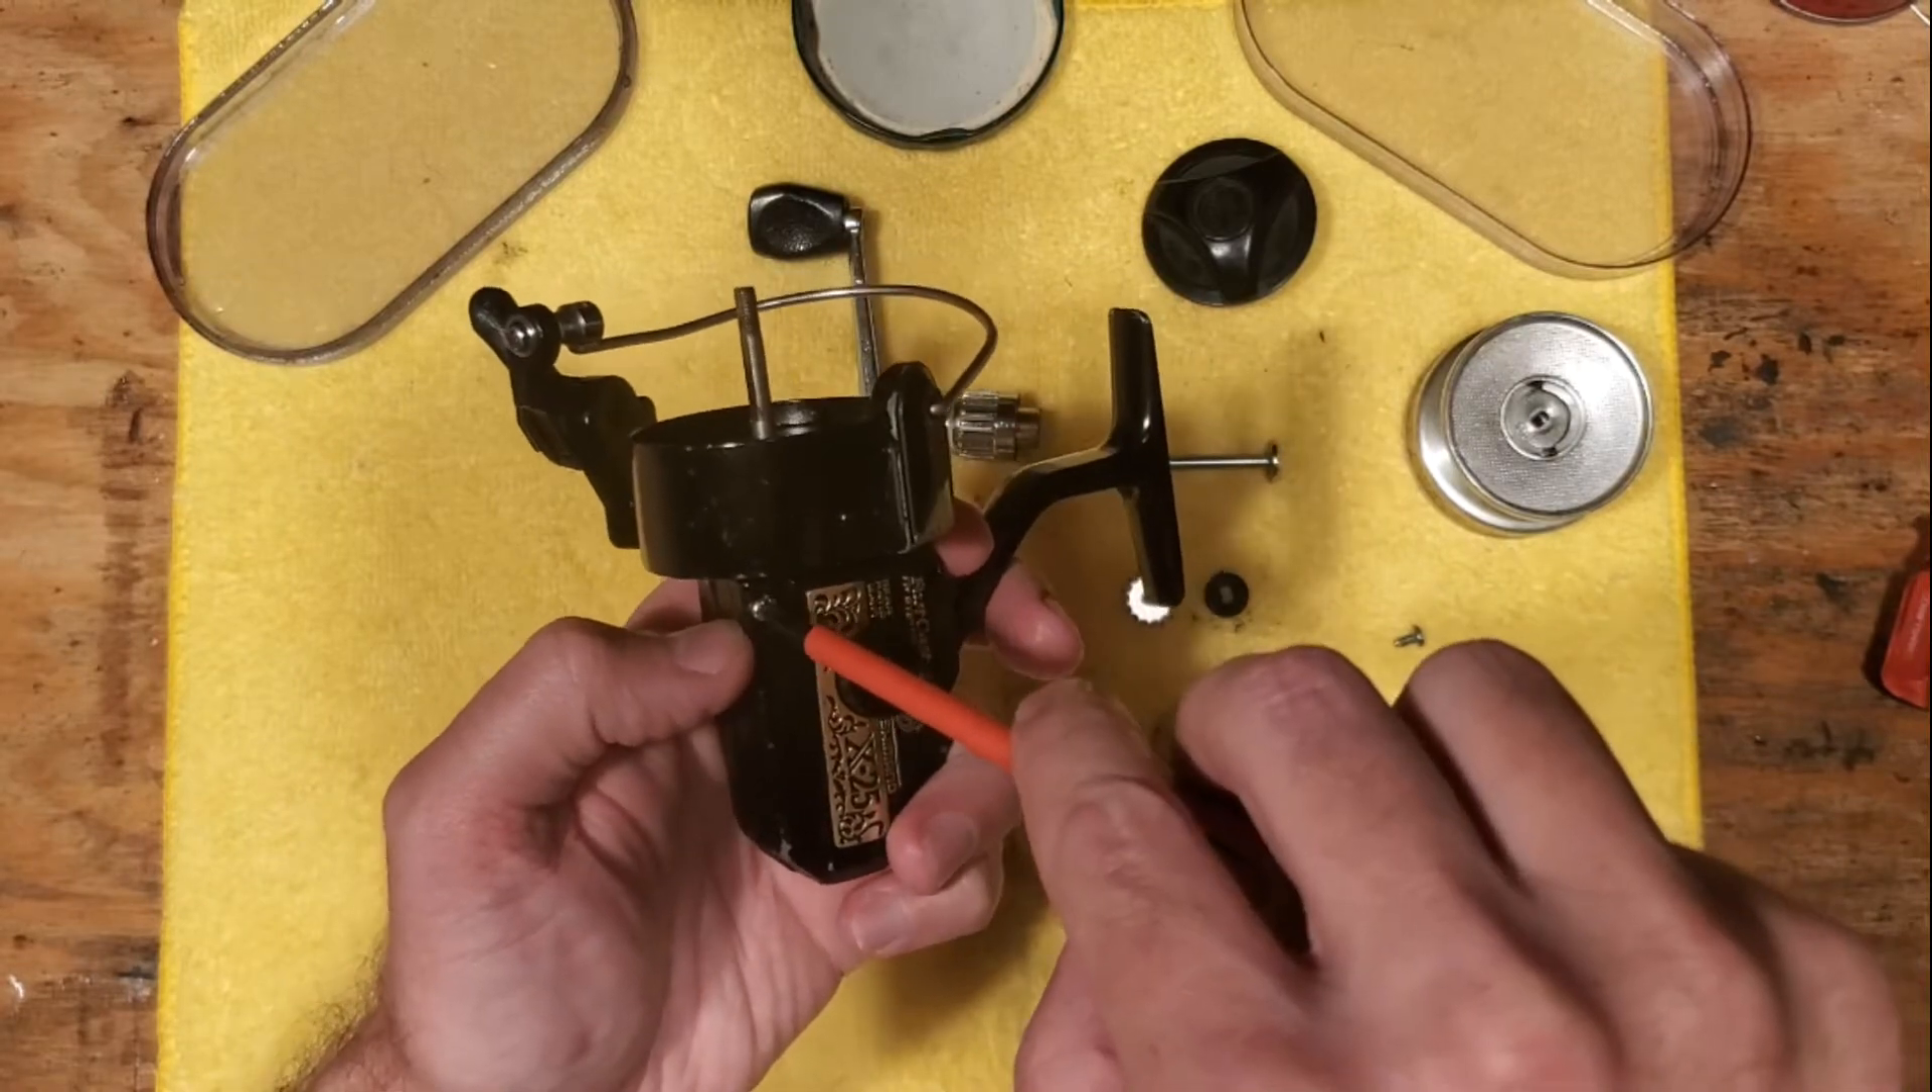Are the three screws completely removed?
No.